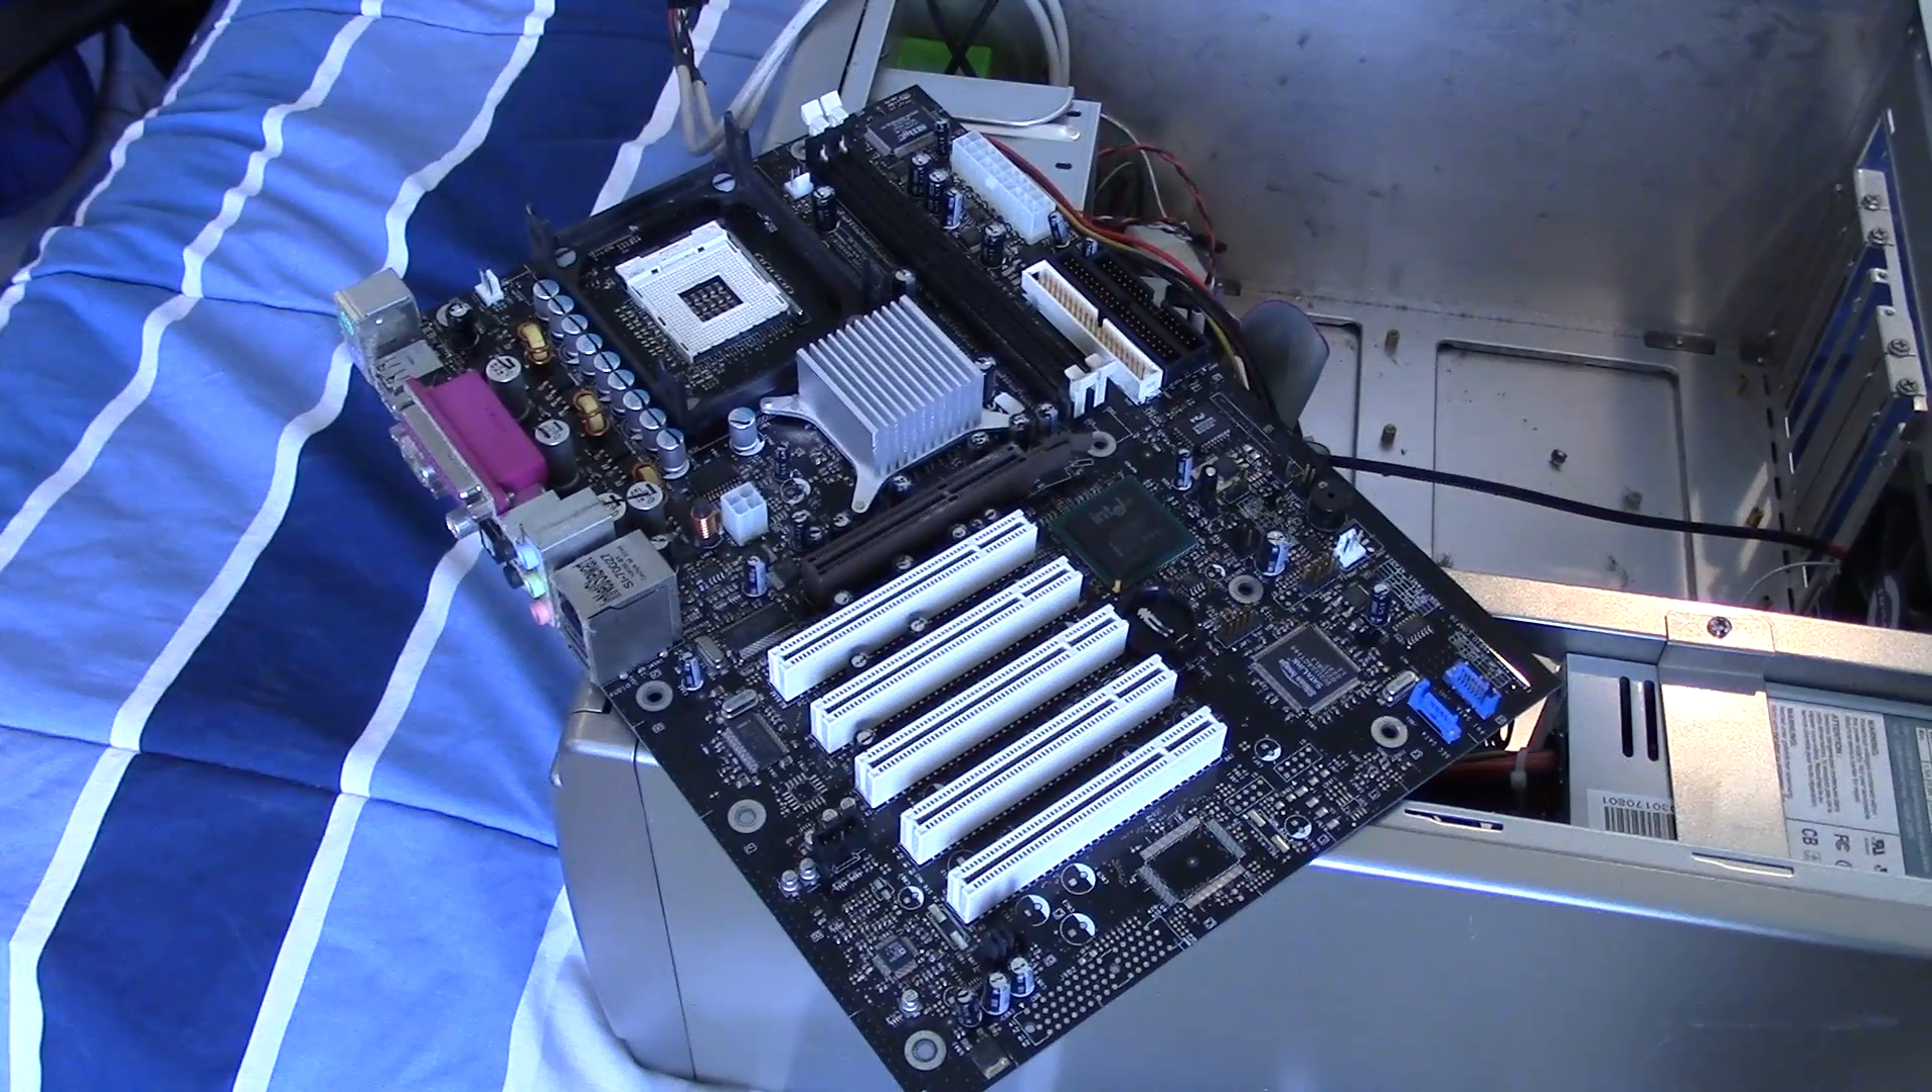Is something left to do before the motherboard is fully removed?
No.